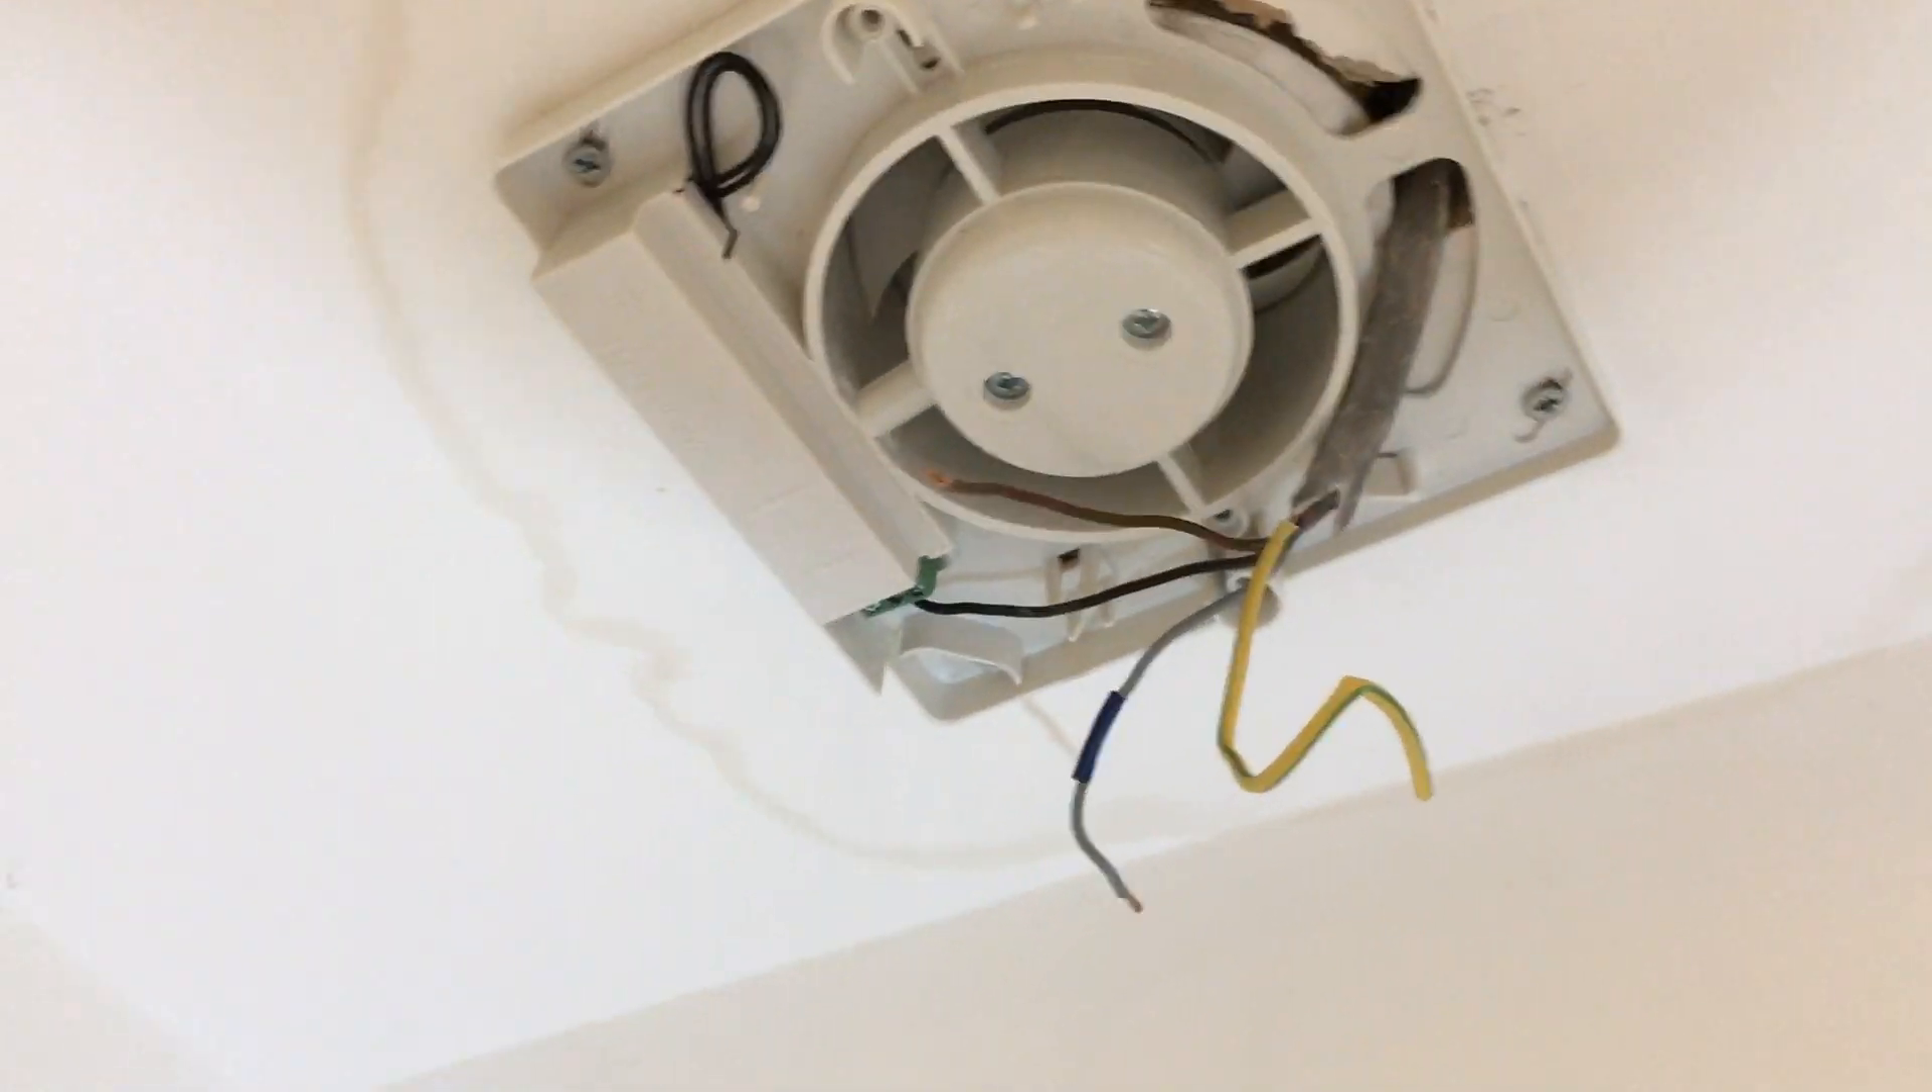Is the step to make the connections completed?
No.